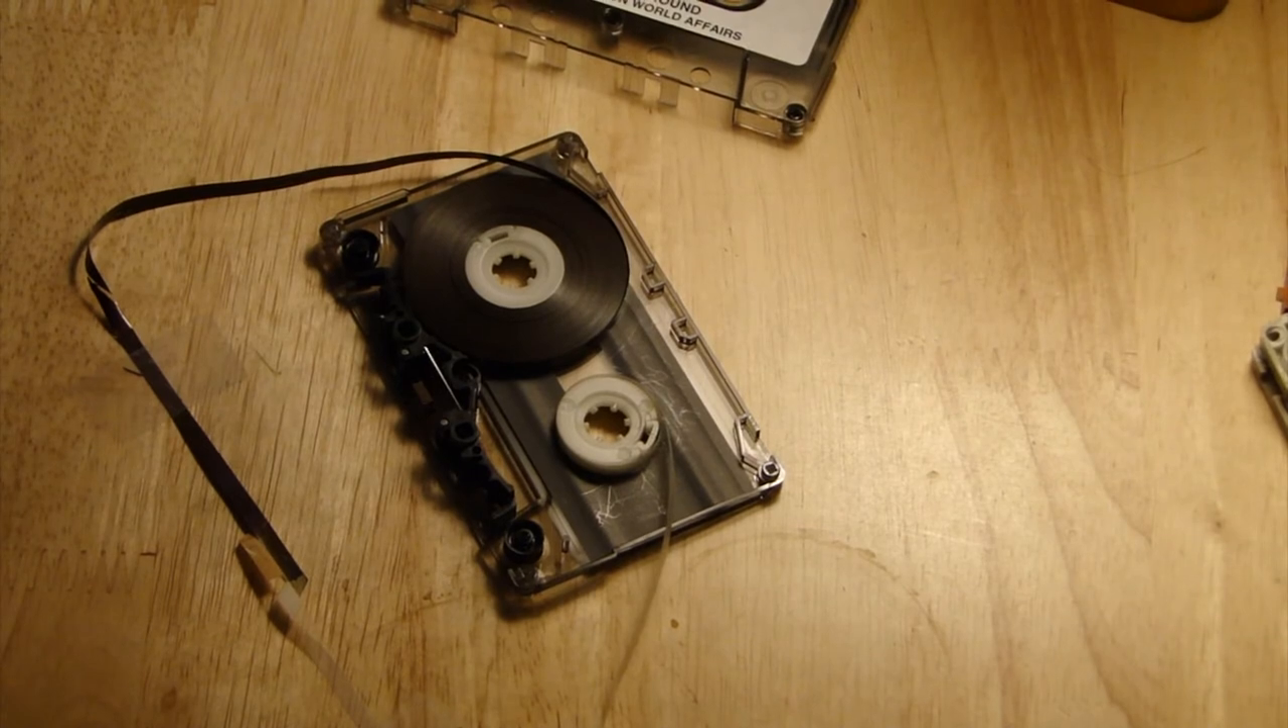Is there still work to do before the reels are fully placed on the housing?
No.